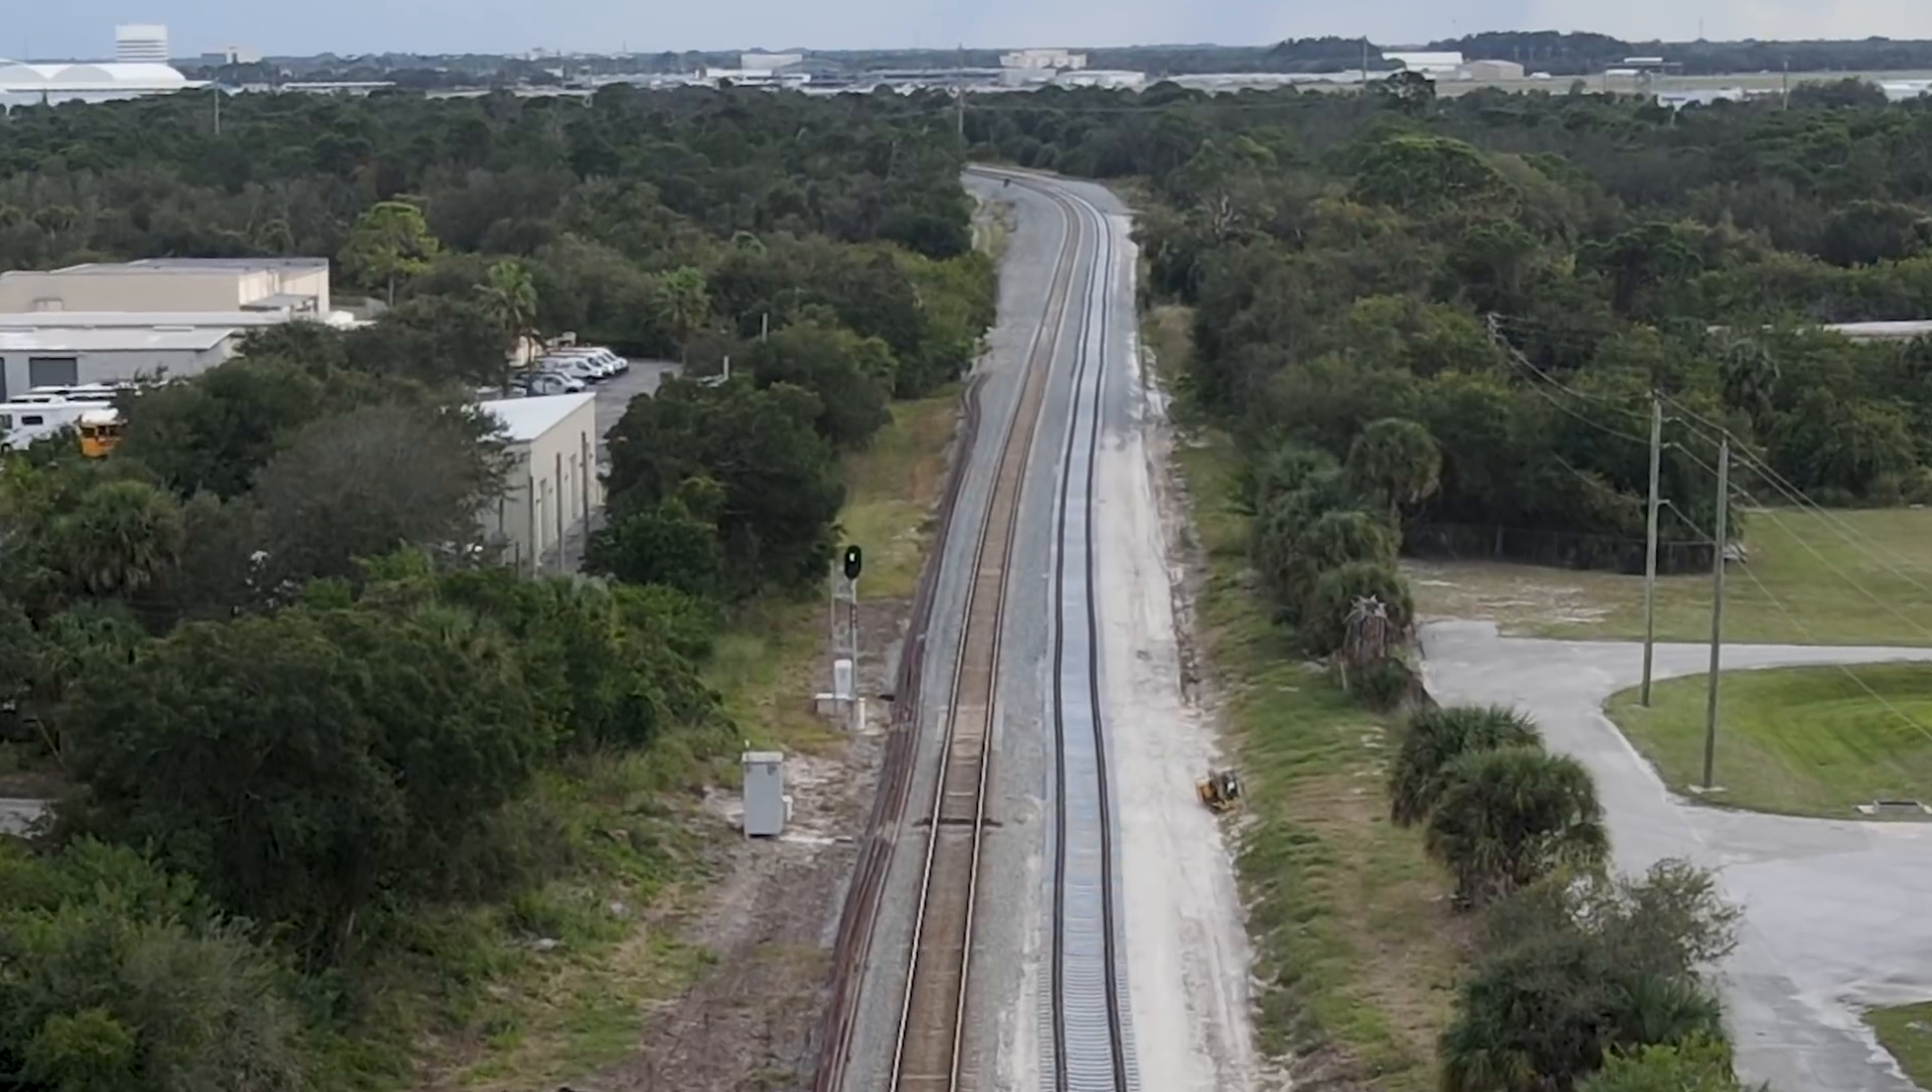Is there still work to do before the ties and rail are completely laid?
No.